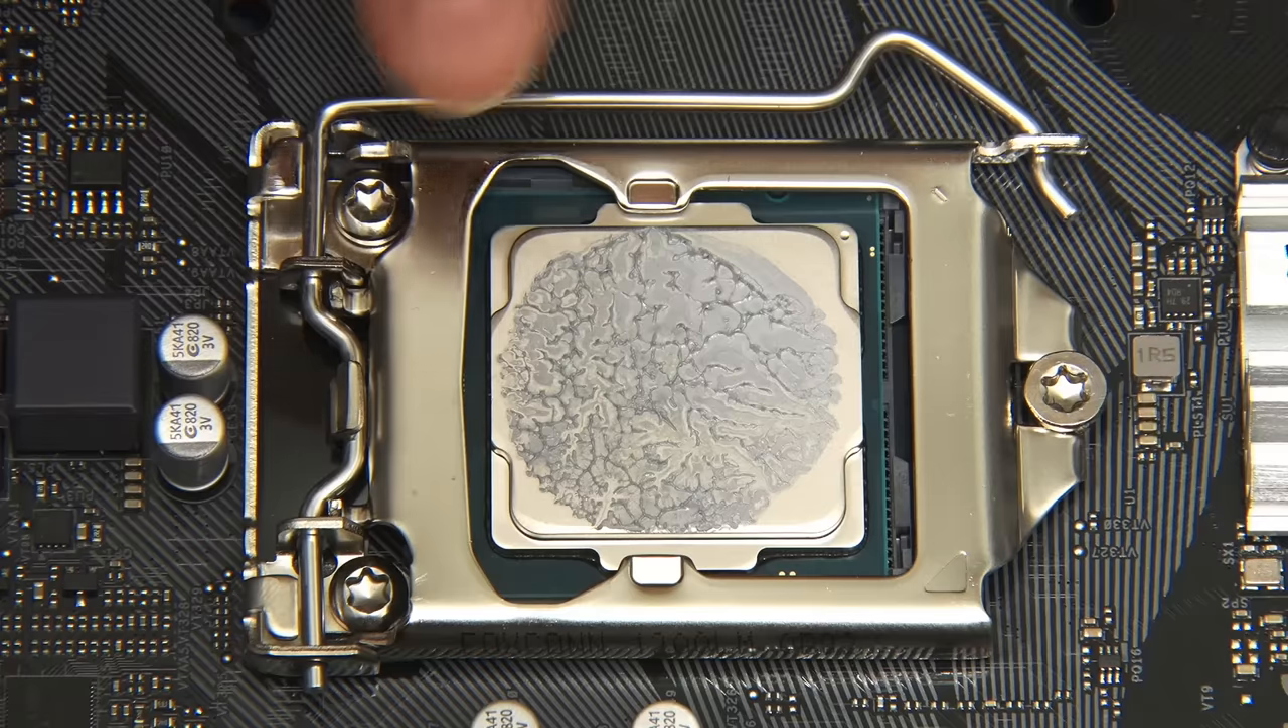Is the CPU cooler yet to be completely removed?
No.